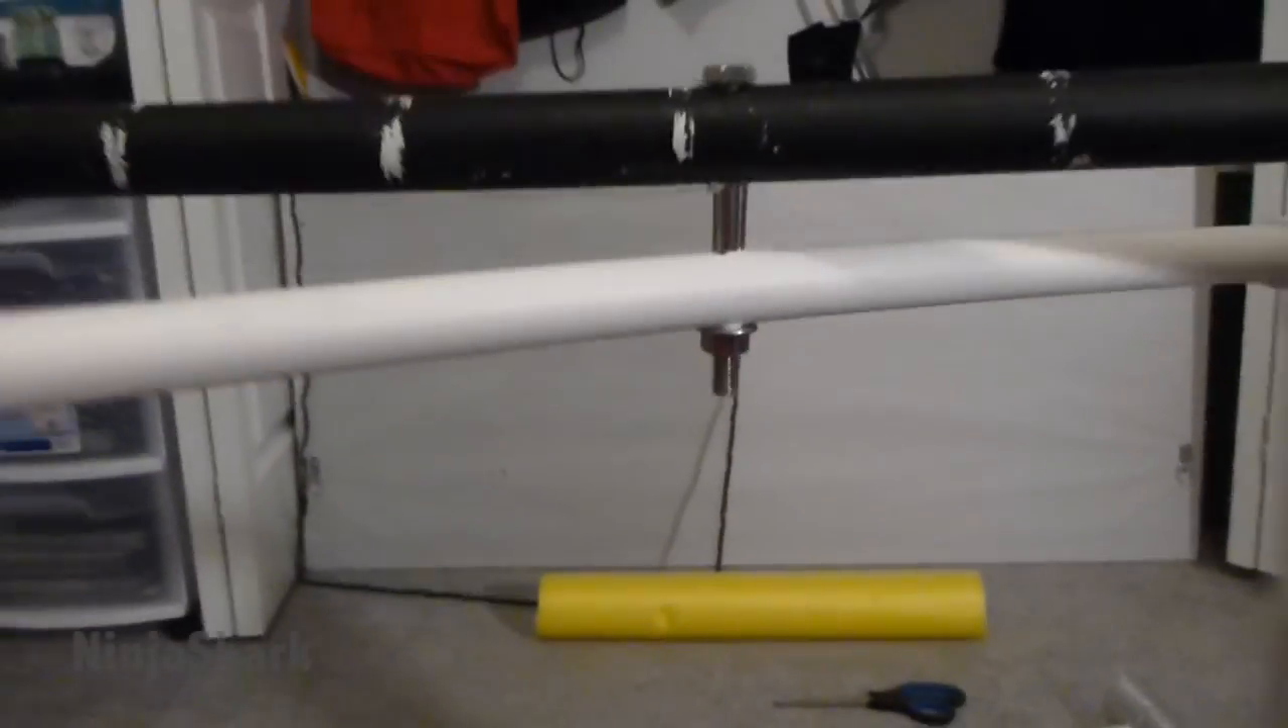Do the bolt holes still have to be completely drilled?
No.